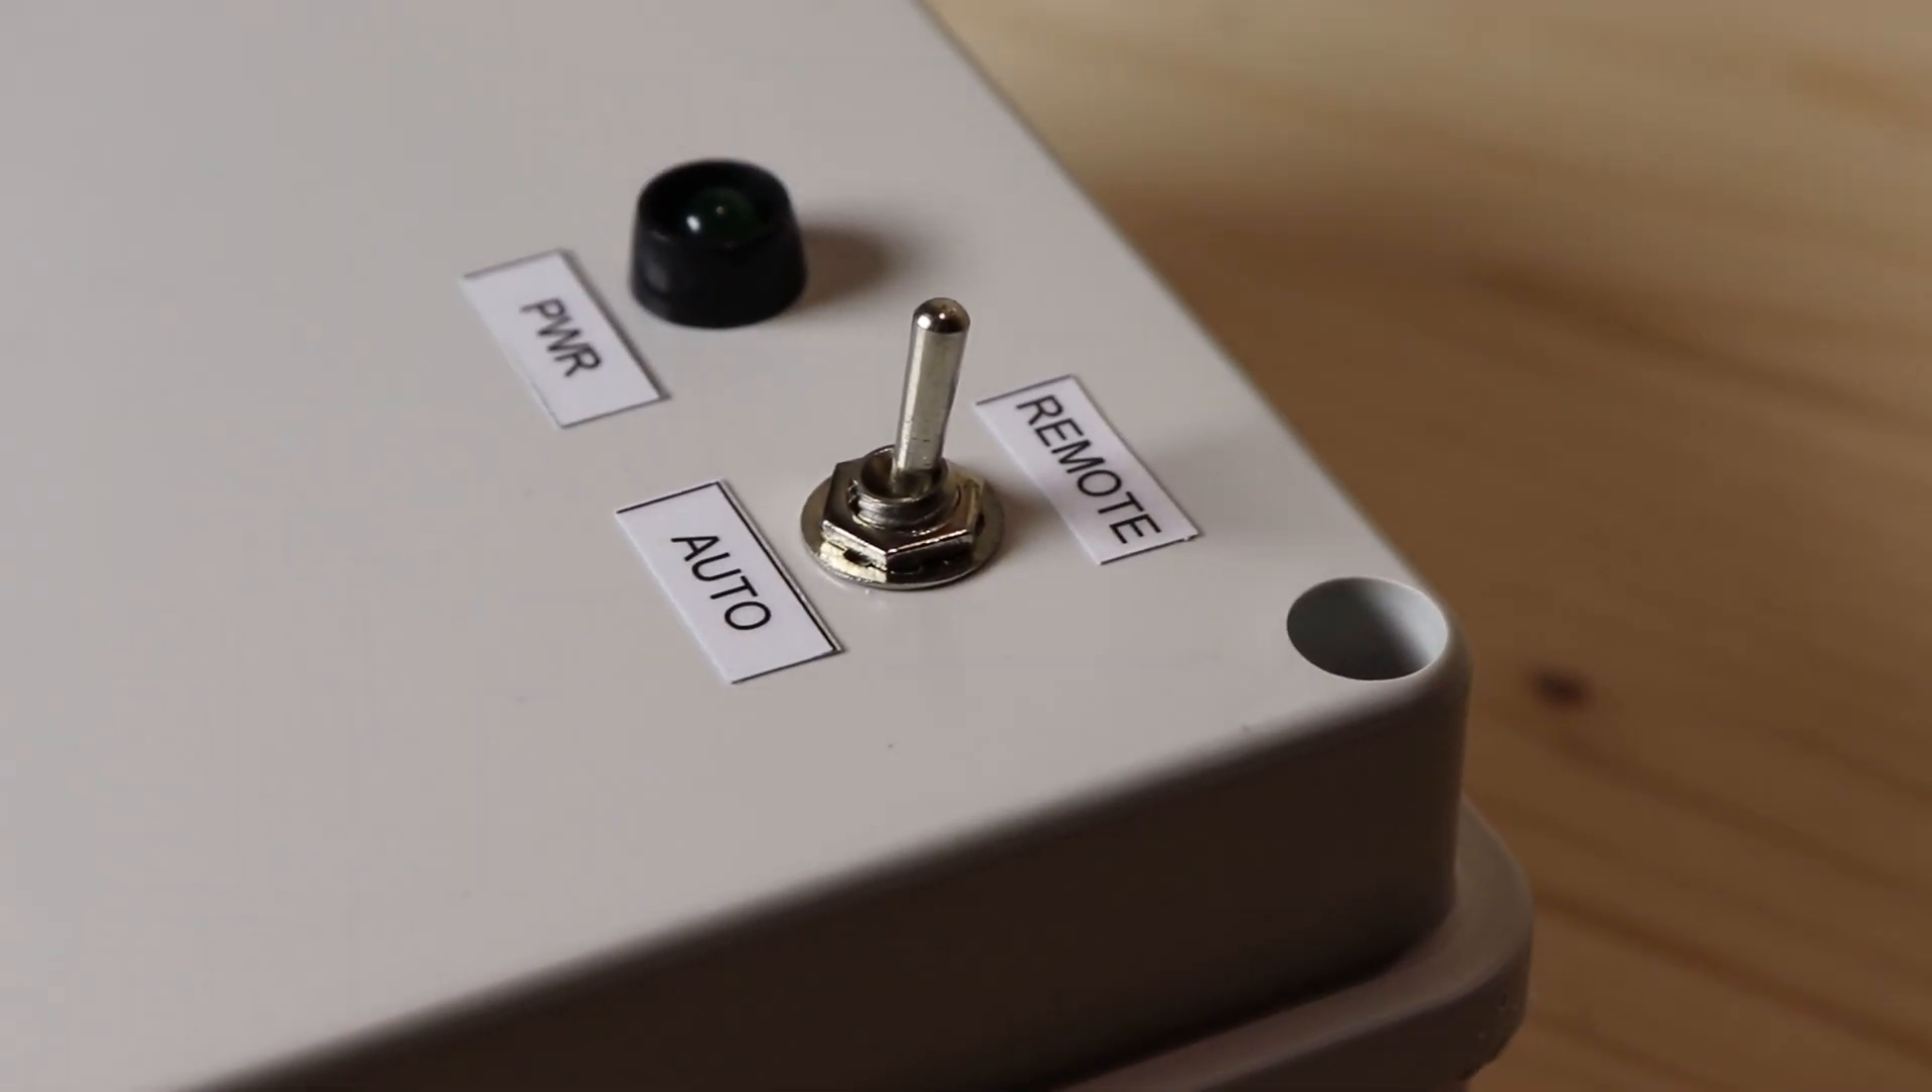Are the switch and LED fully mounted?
Yes.